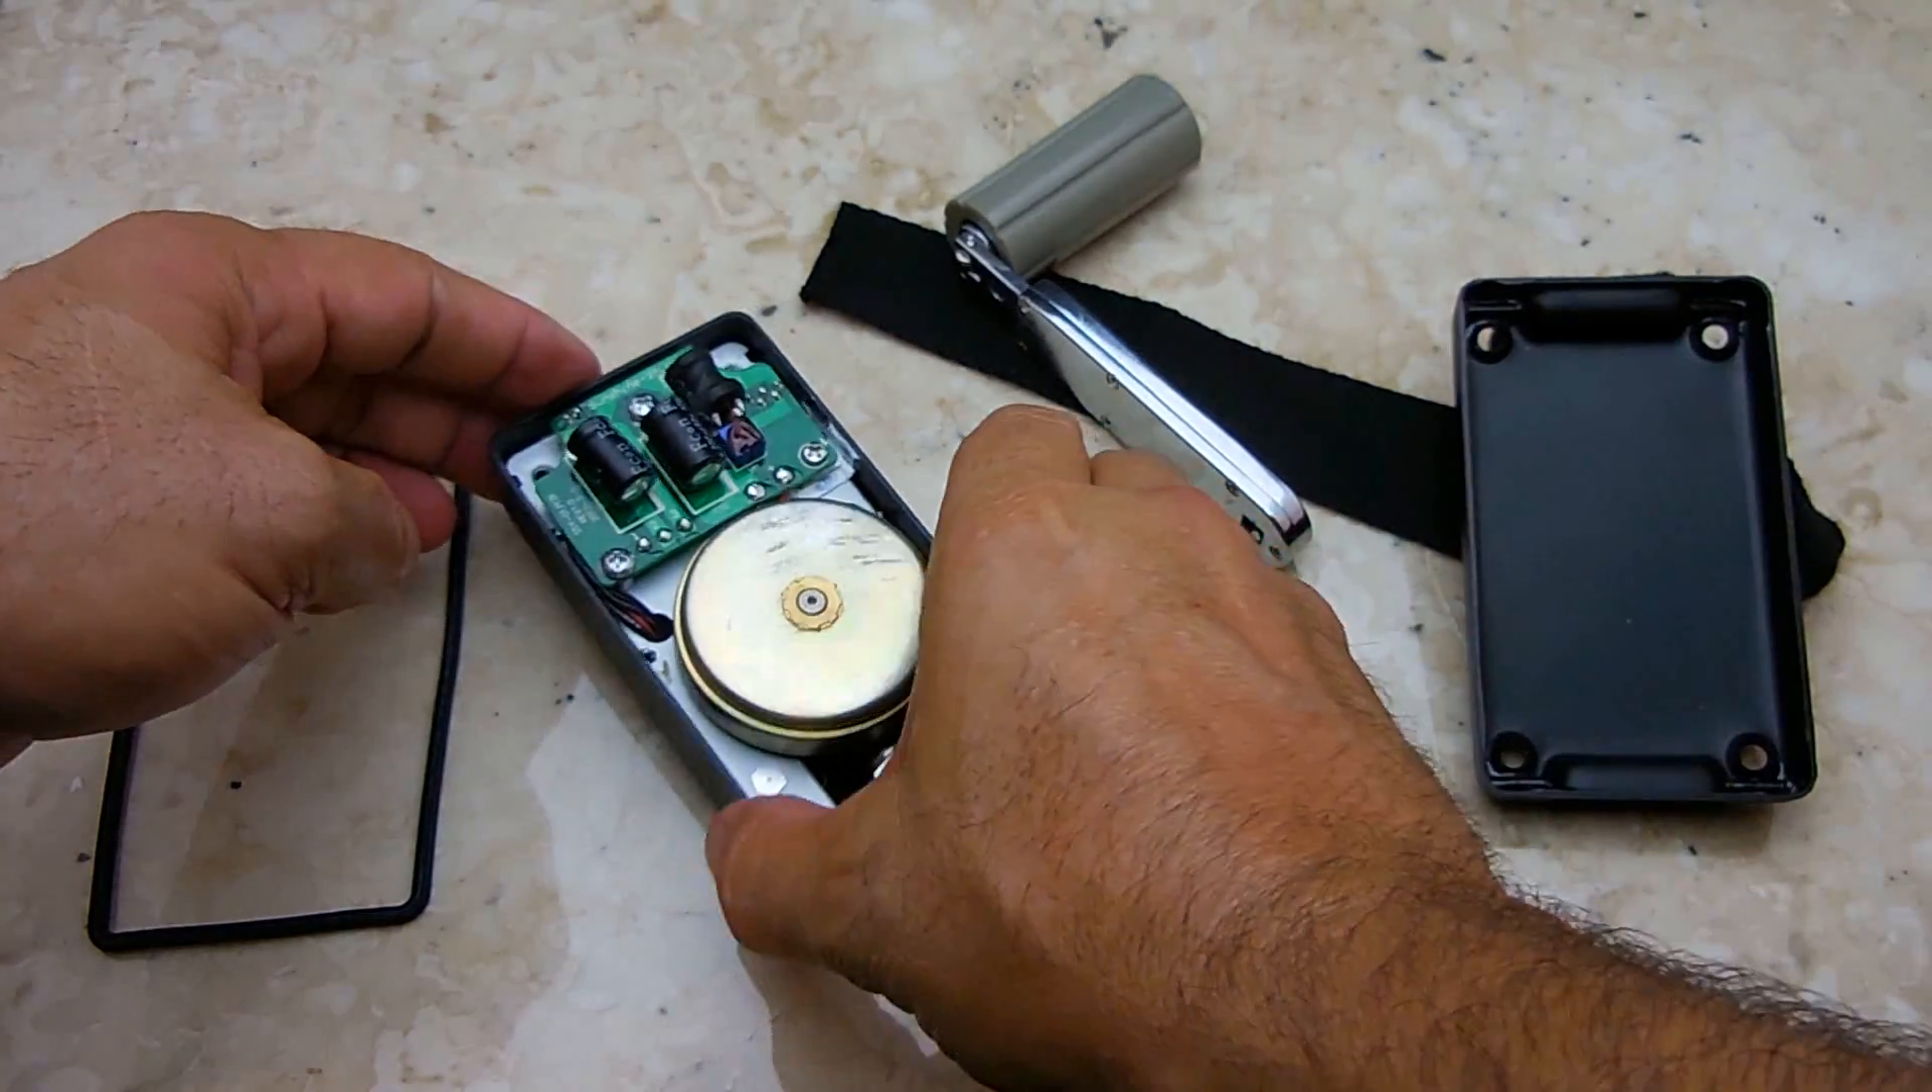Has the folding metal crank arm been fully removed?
Yes.